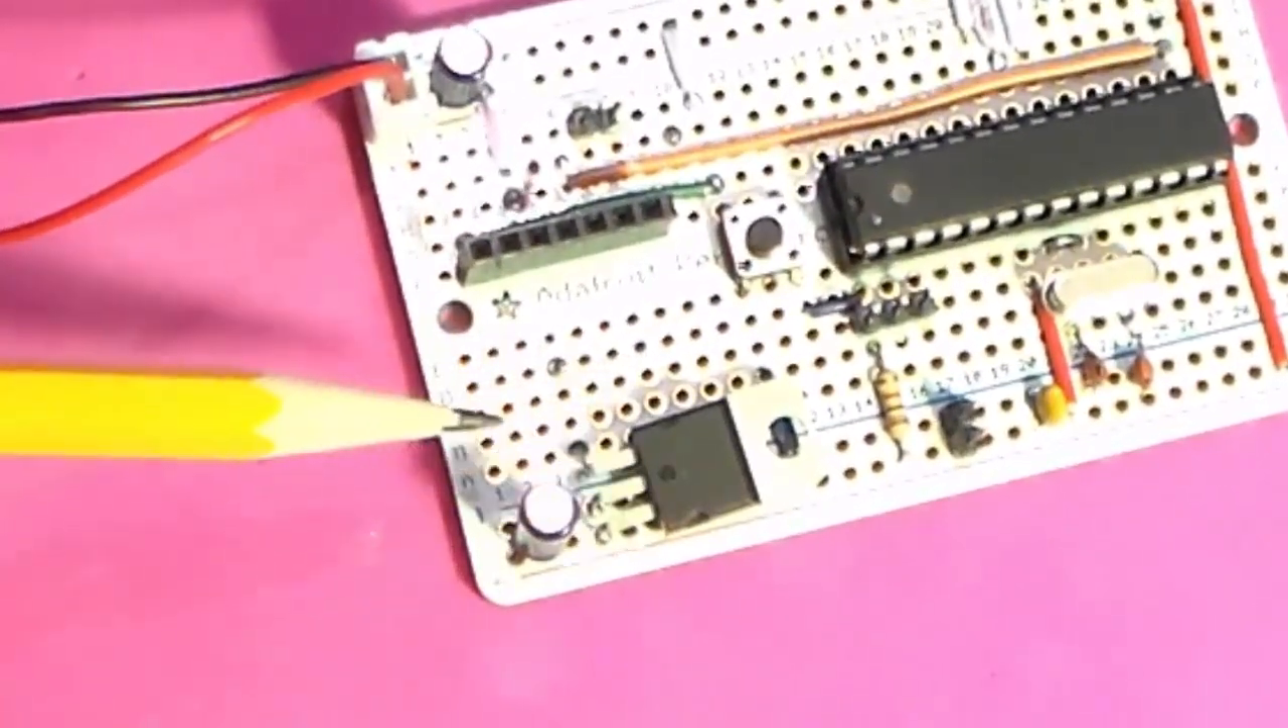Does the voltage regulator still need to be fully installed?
No.